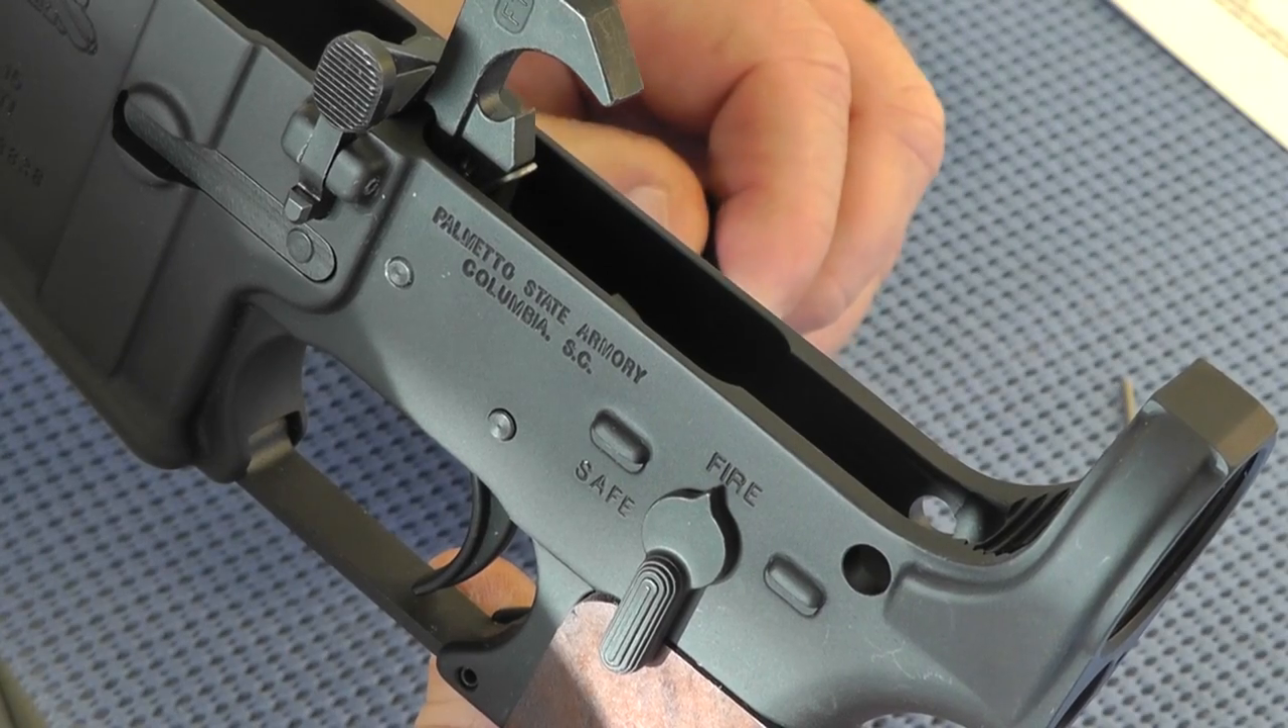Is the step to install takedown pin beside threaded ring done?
No.